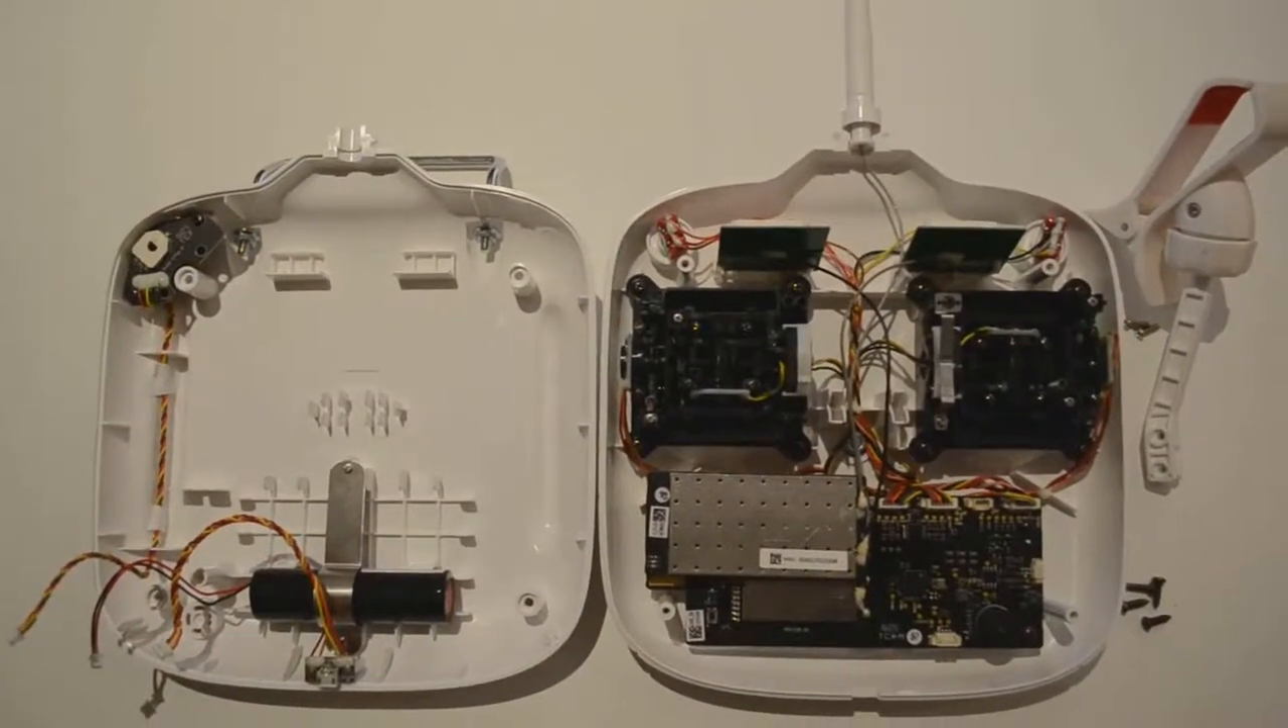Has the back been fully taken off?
Yes.